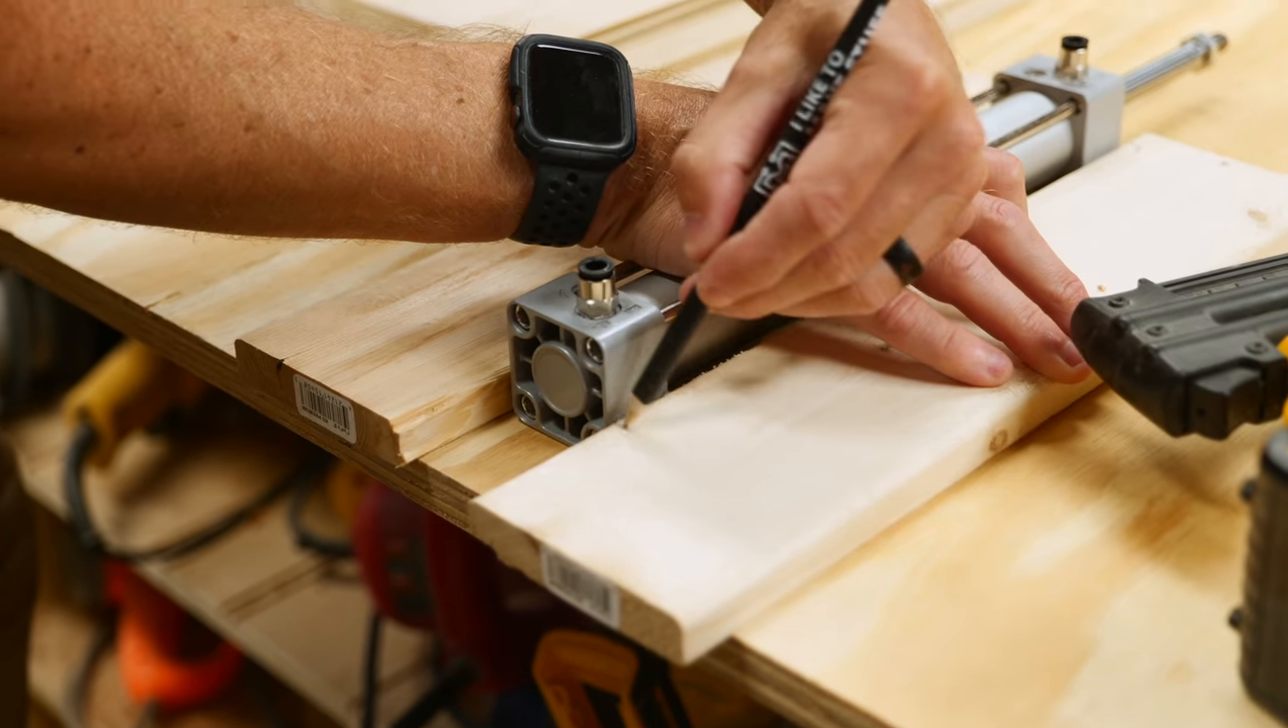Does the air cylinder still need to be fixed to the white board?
Yes.